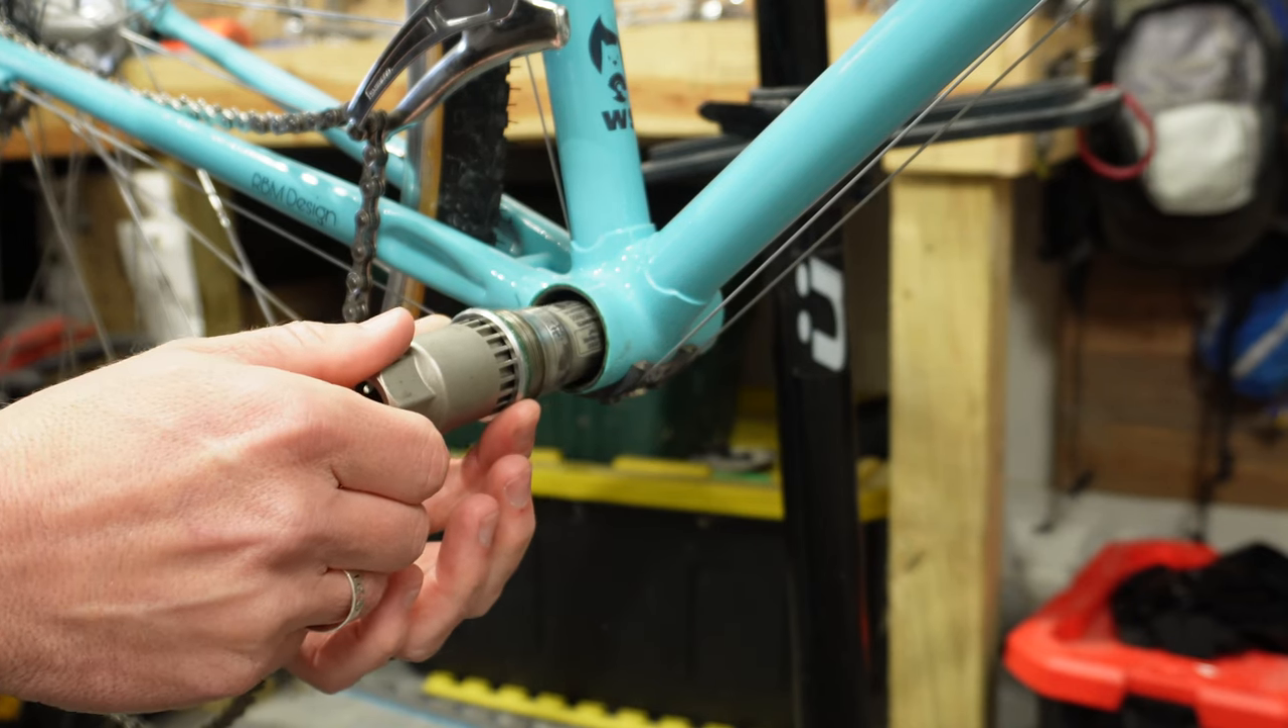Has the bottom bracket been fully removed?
No.